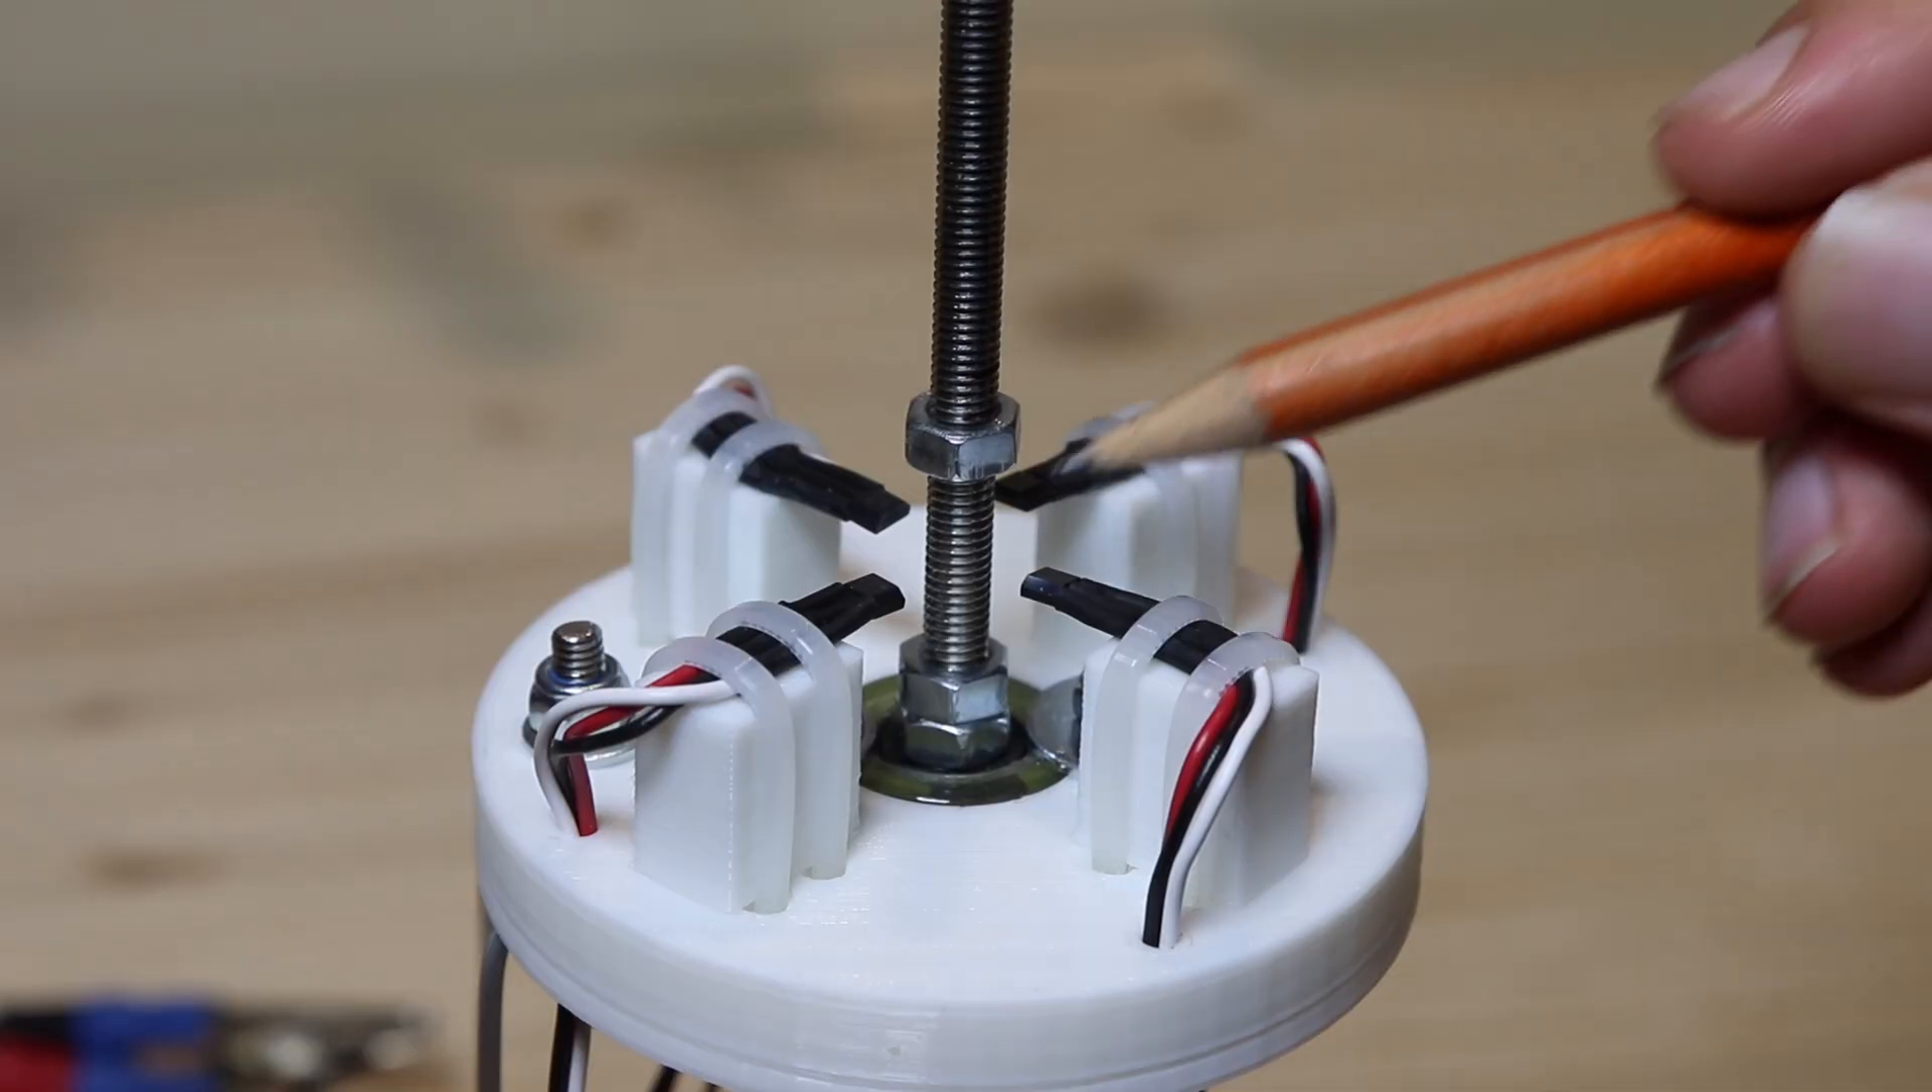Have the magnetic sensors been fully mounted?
Yes.